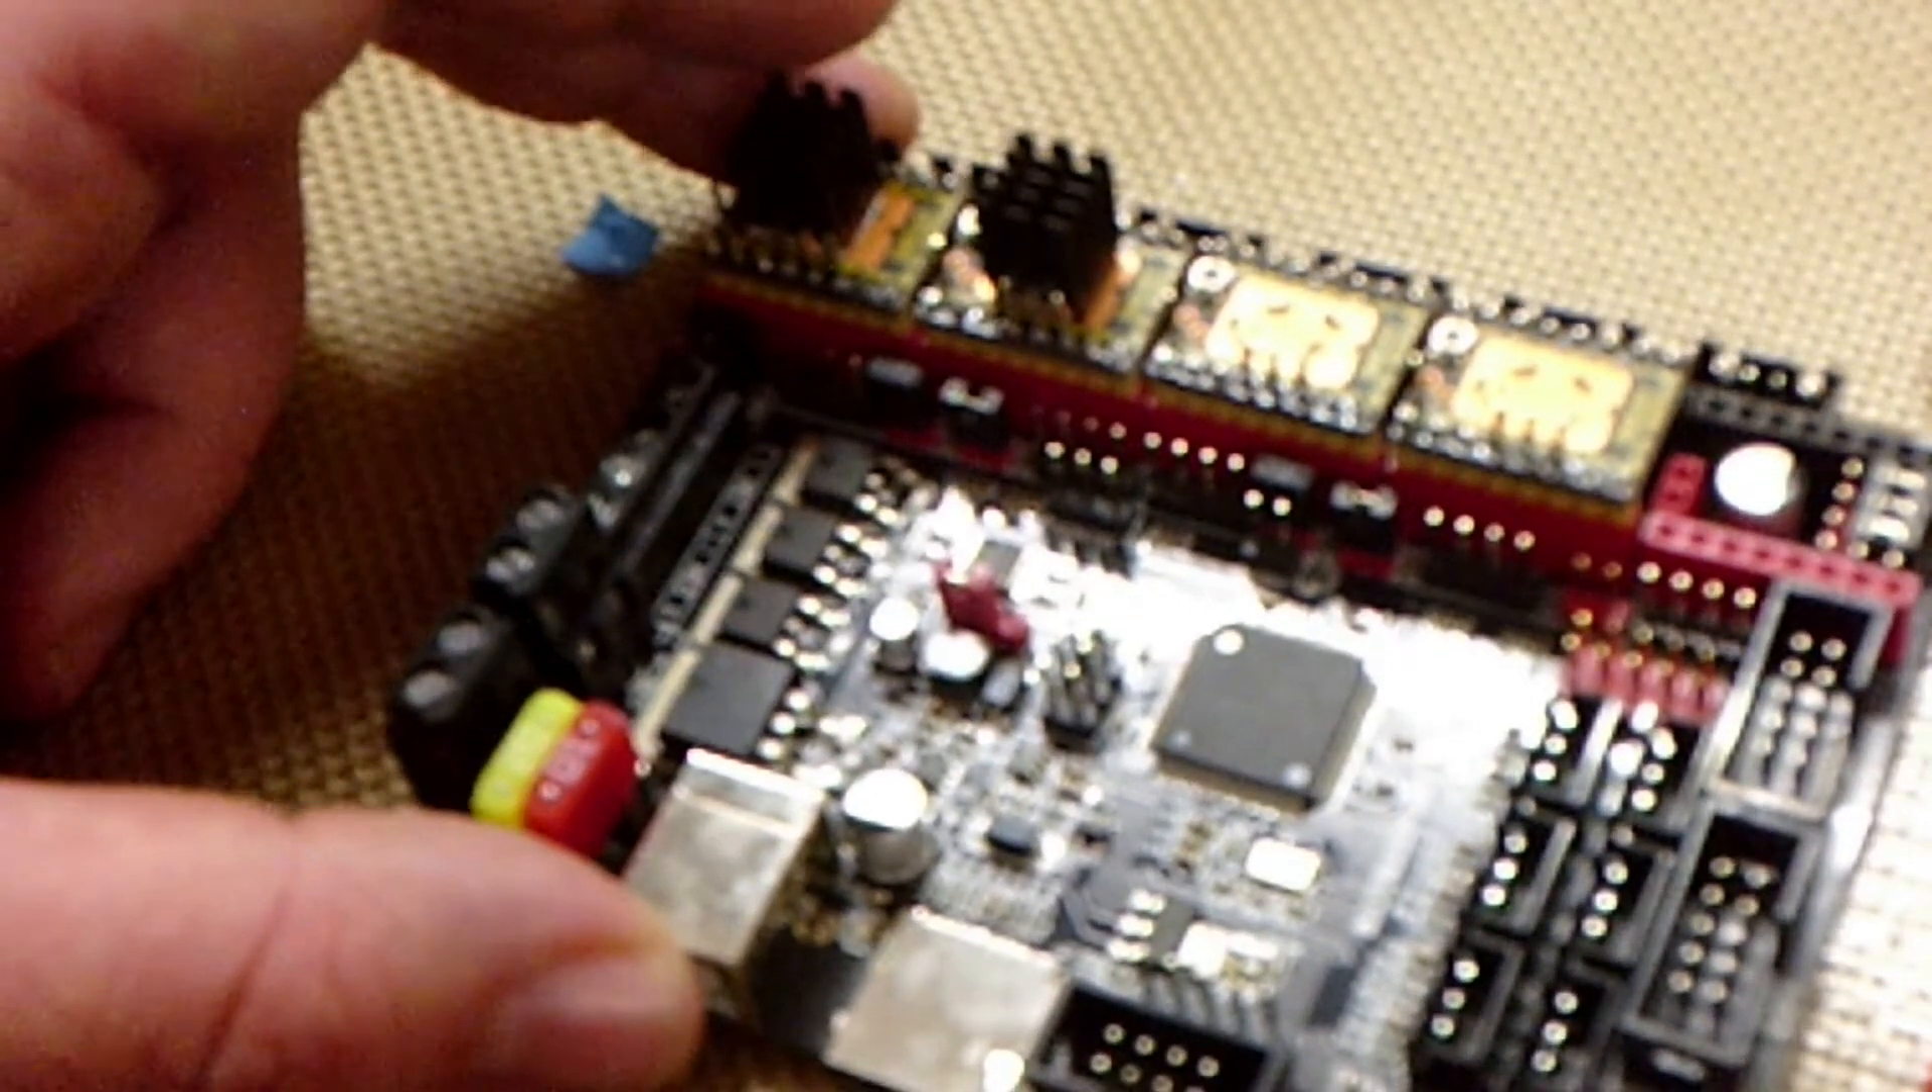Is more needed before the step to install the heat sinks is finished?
Yes.